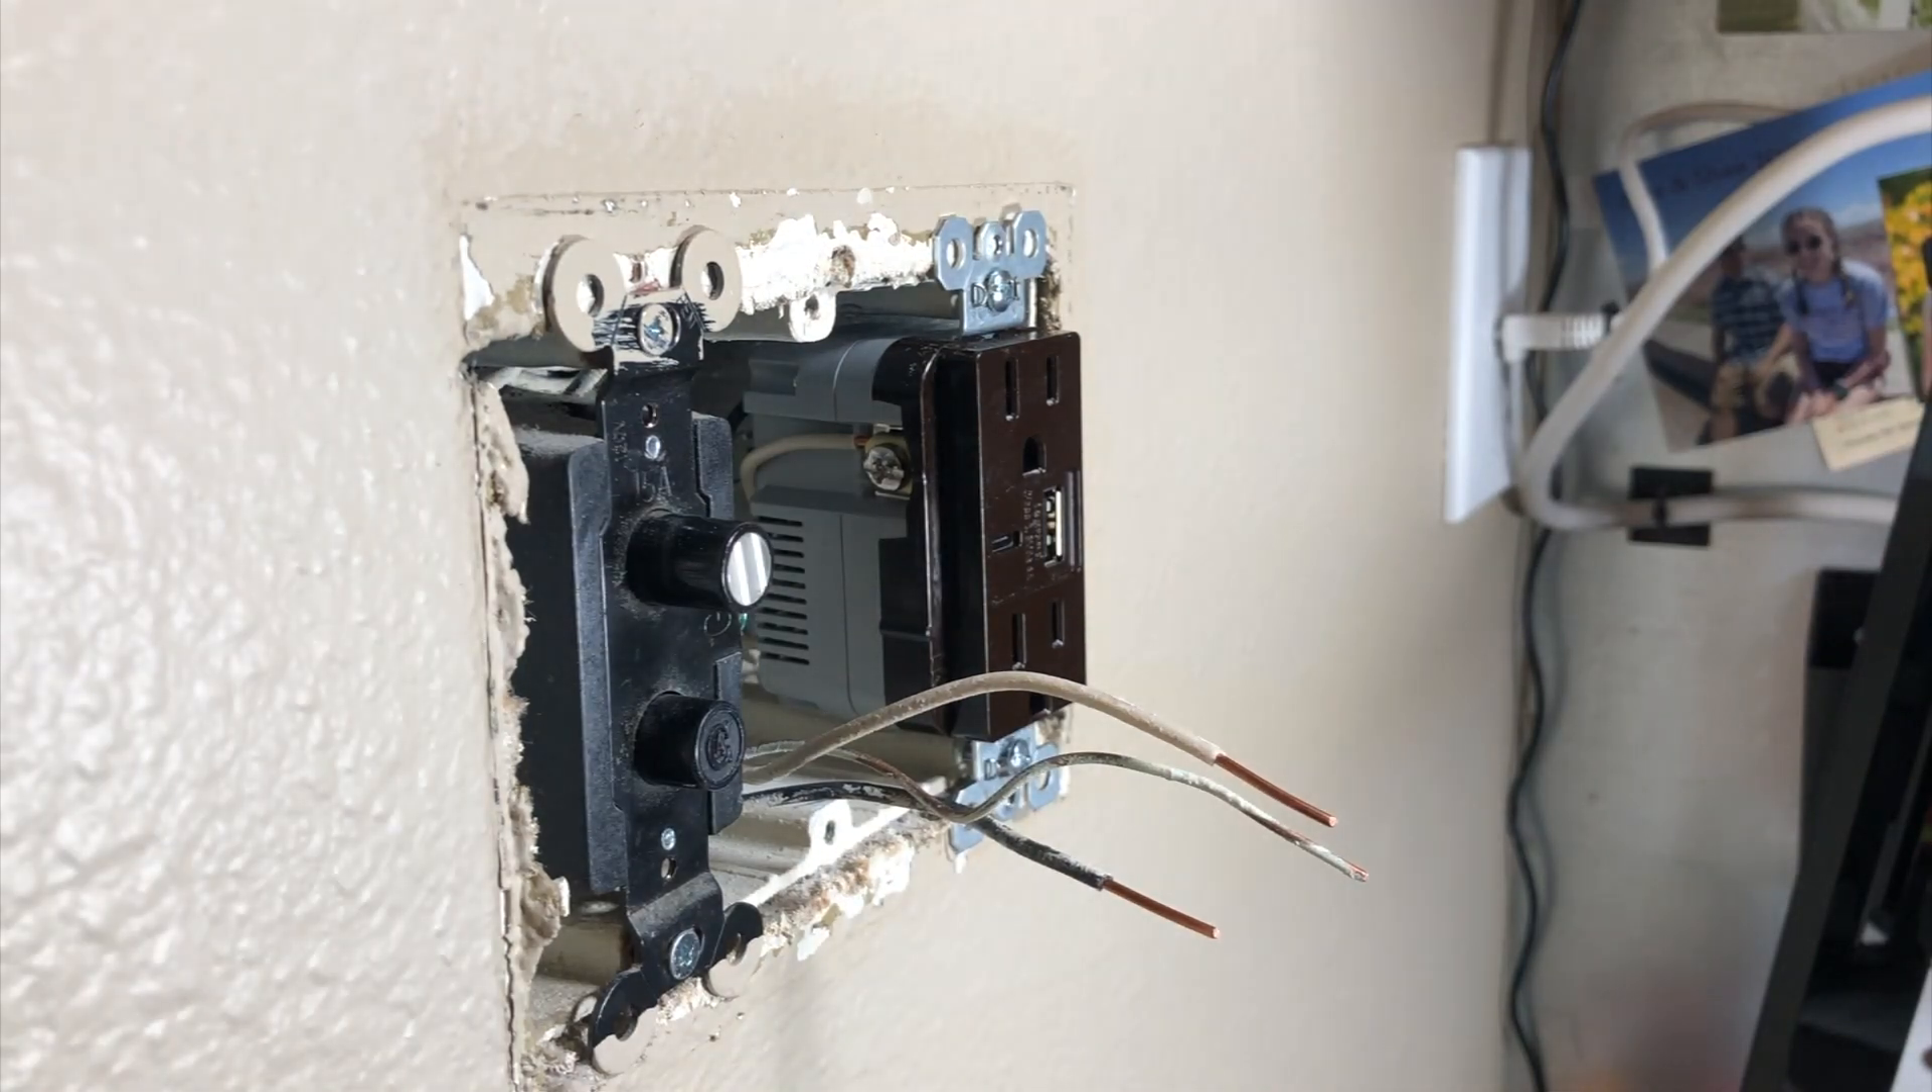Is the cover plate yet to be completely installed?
Yes.